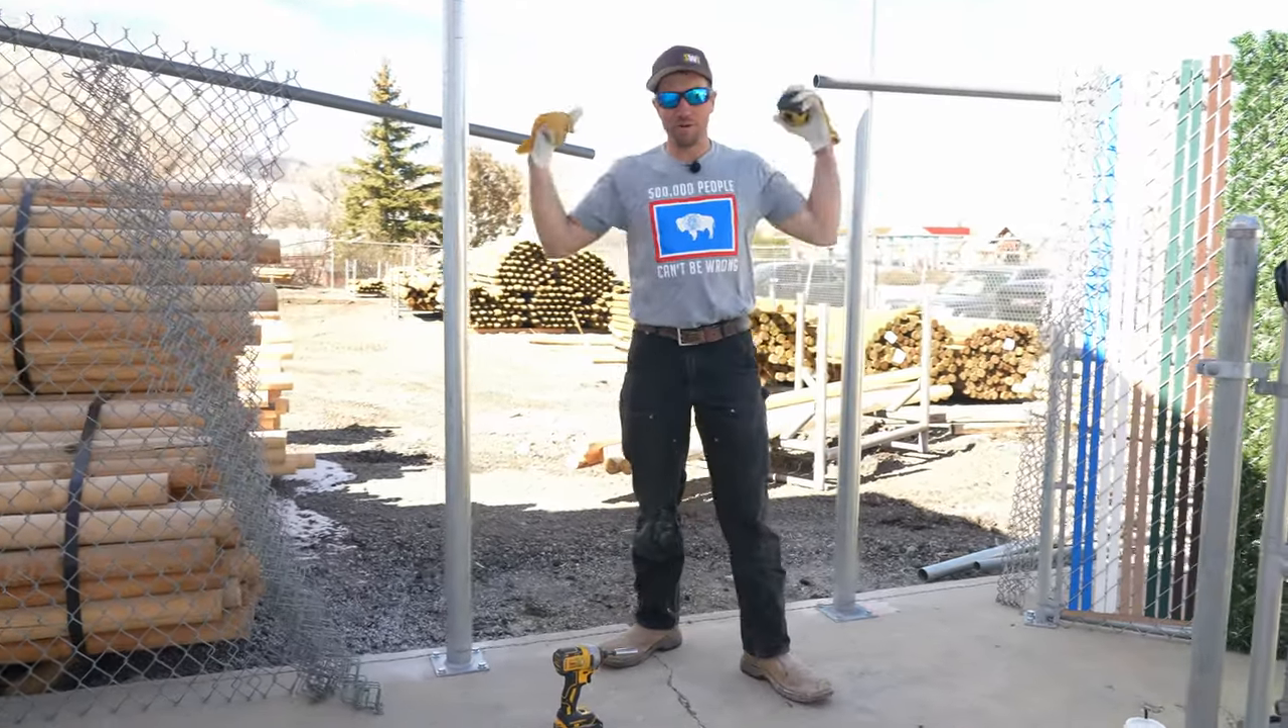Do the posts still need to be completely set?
No.